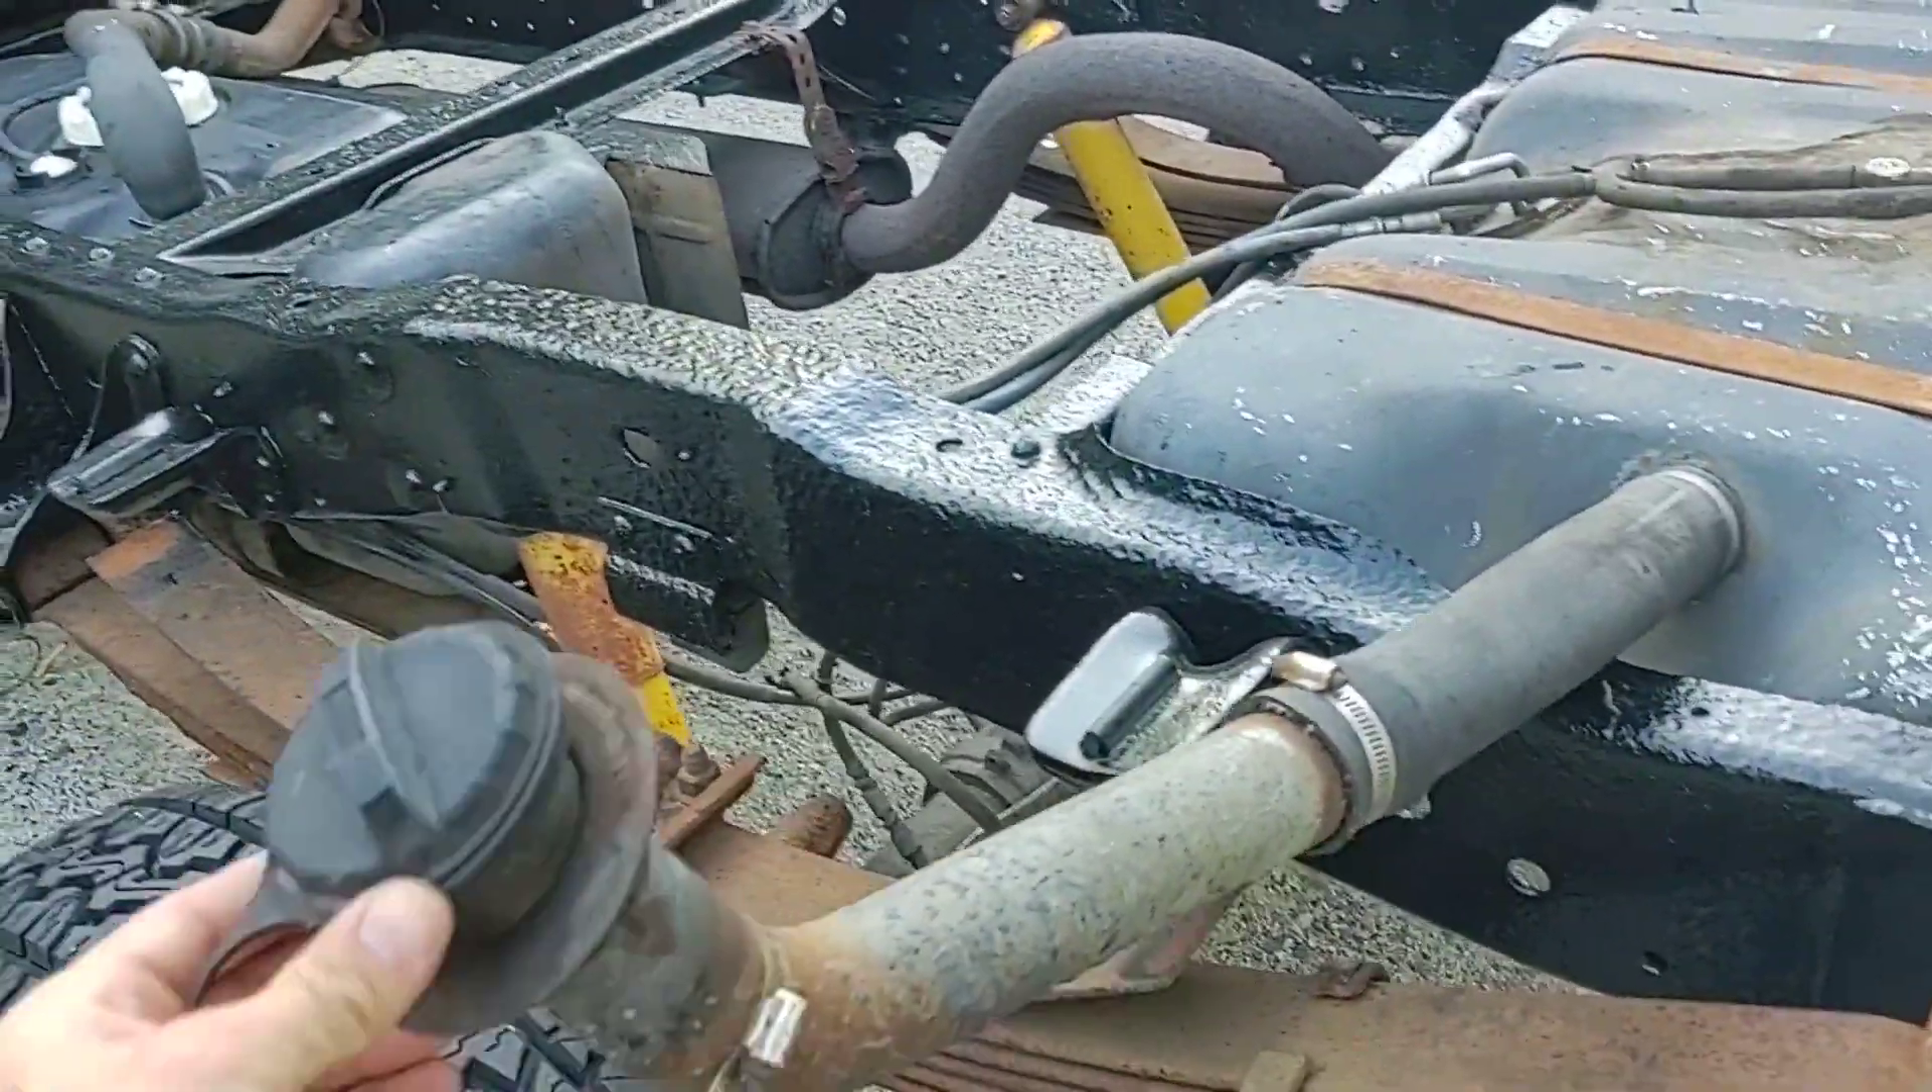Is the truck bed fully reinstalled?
No.